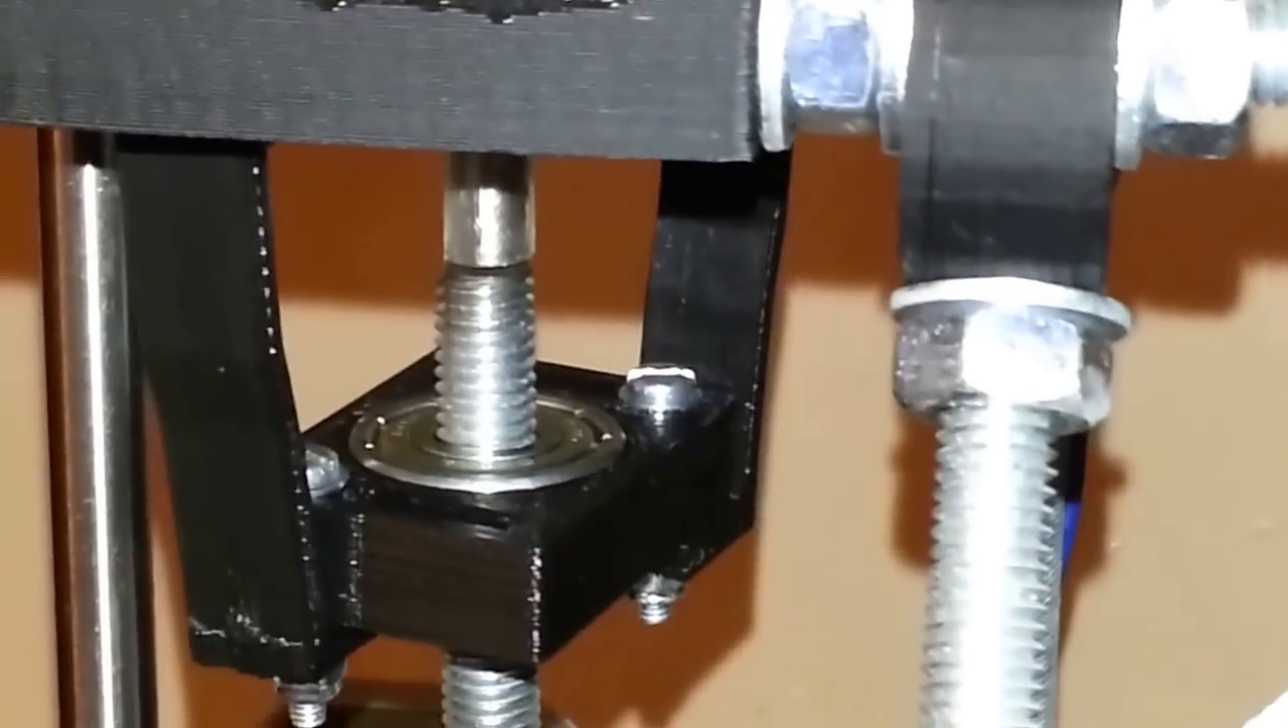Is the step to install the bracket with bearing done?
Yes.